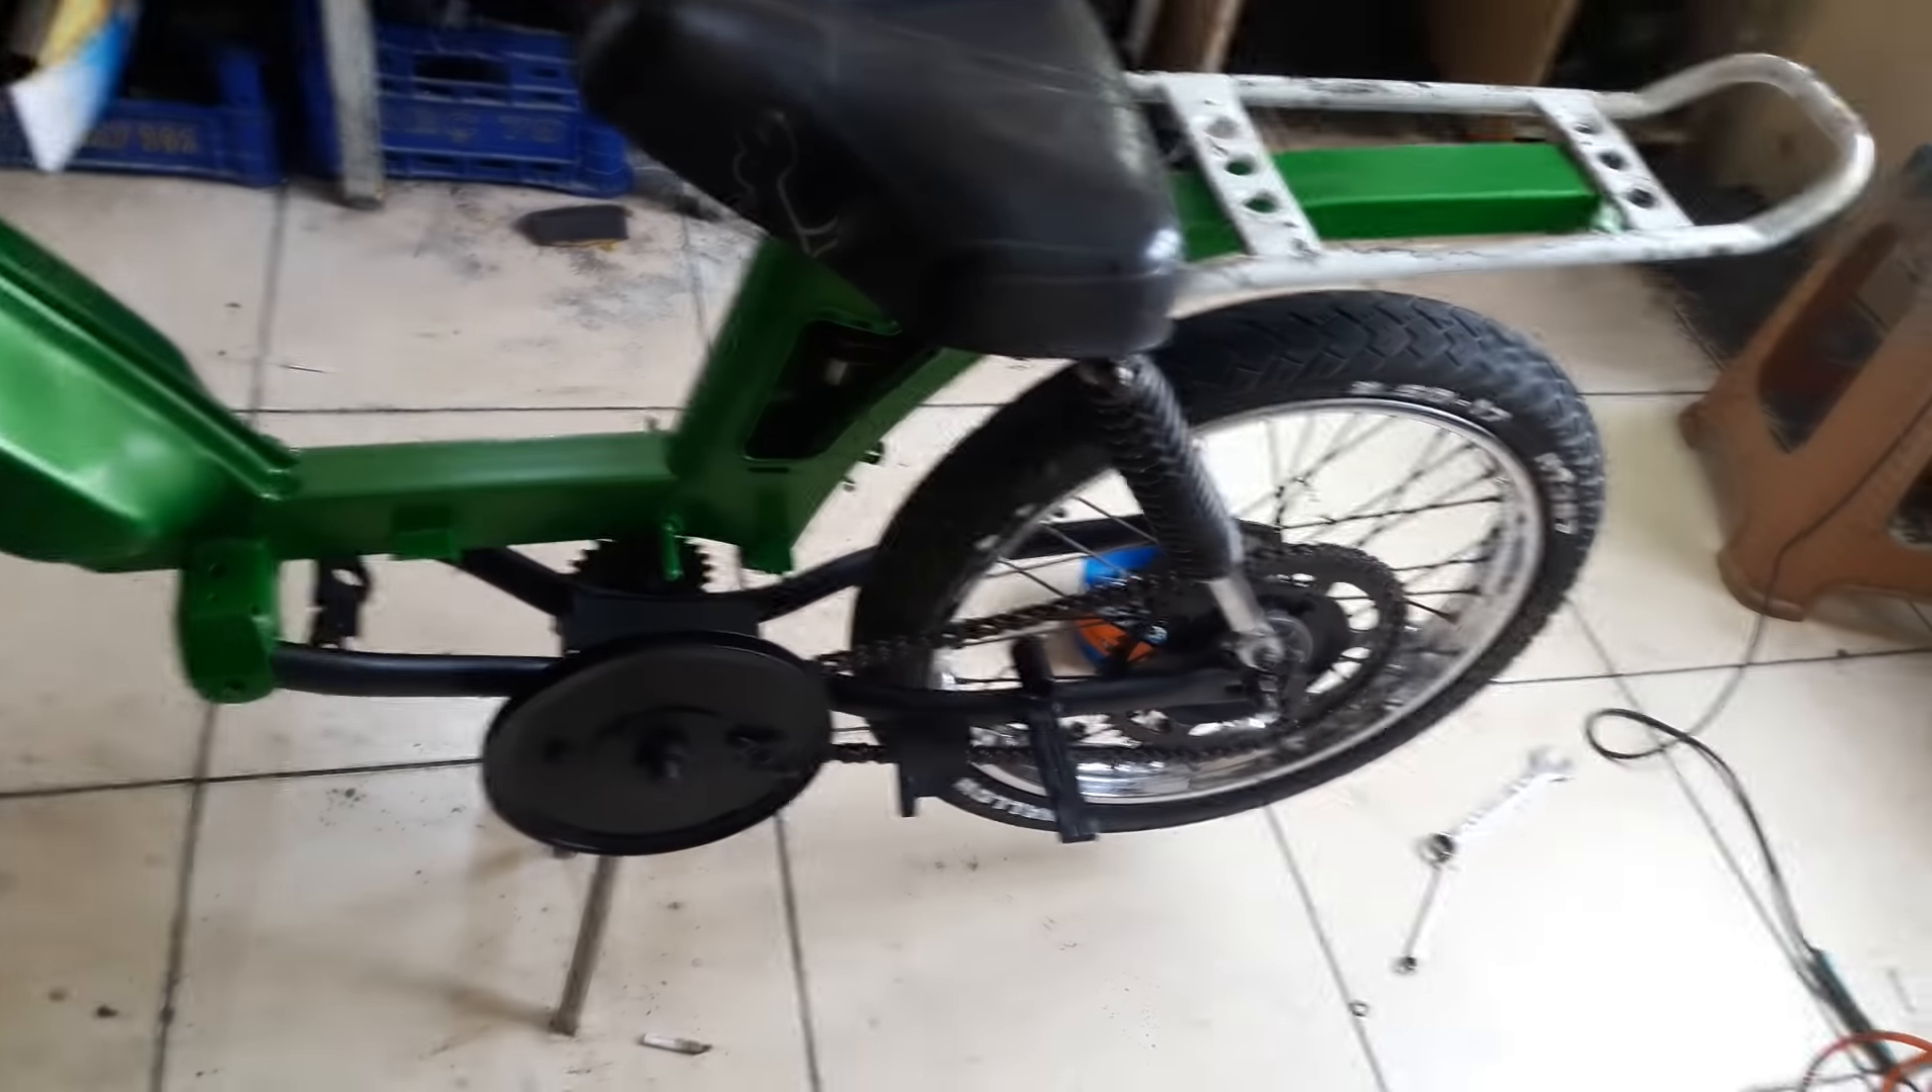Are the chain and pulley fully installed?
Yes.